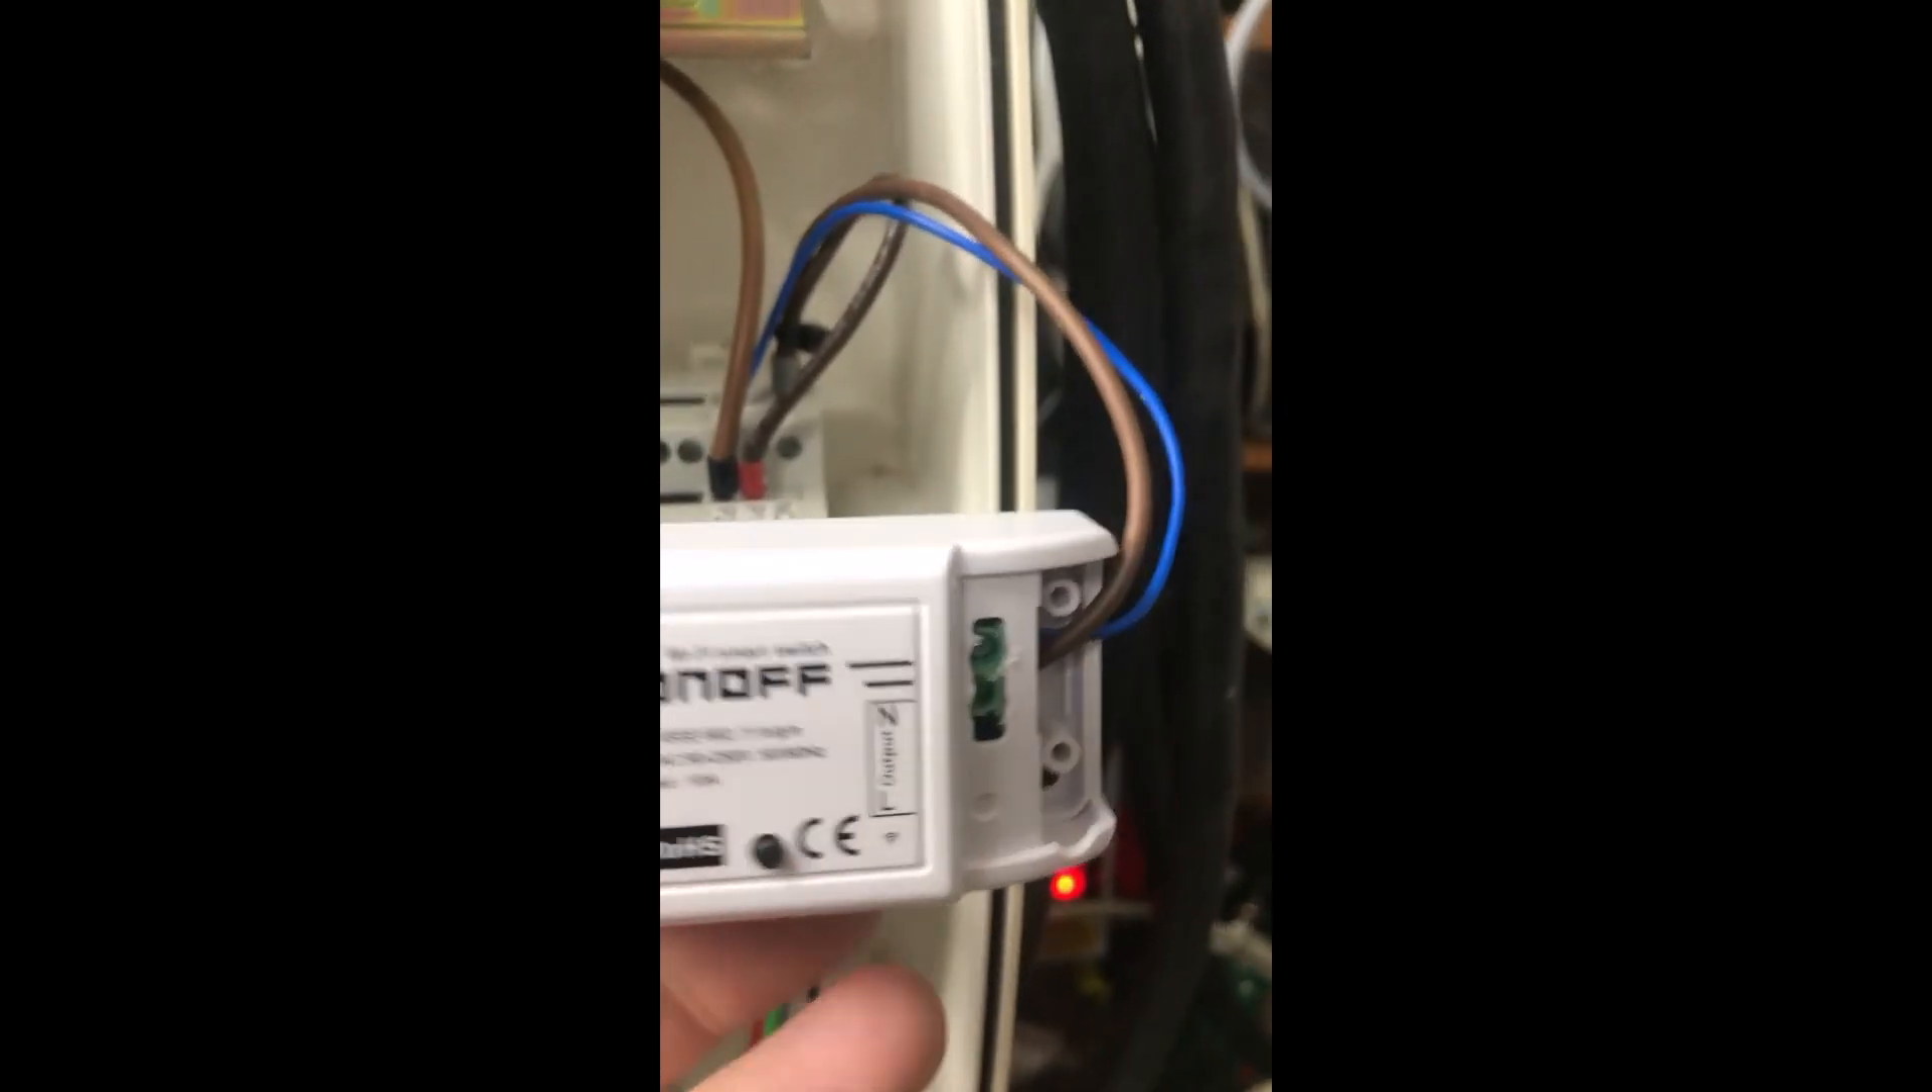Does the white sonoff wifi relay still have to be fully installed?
Yes.